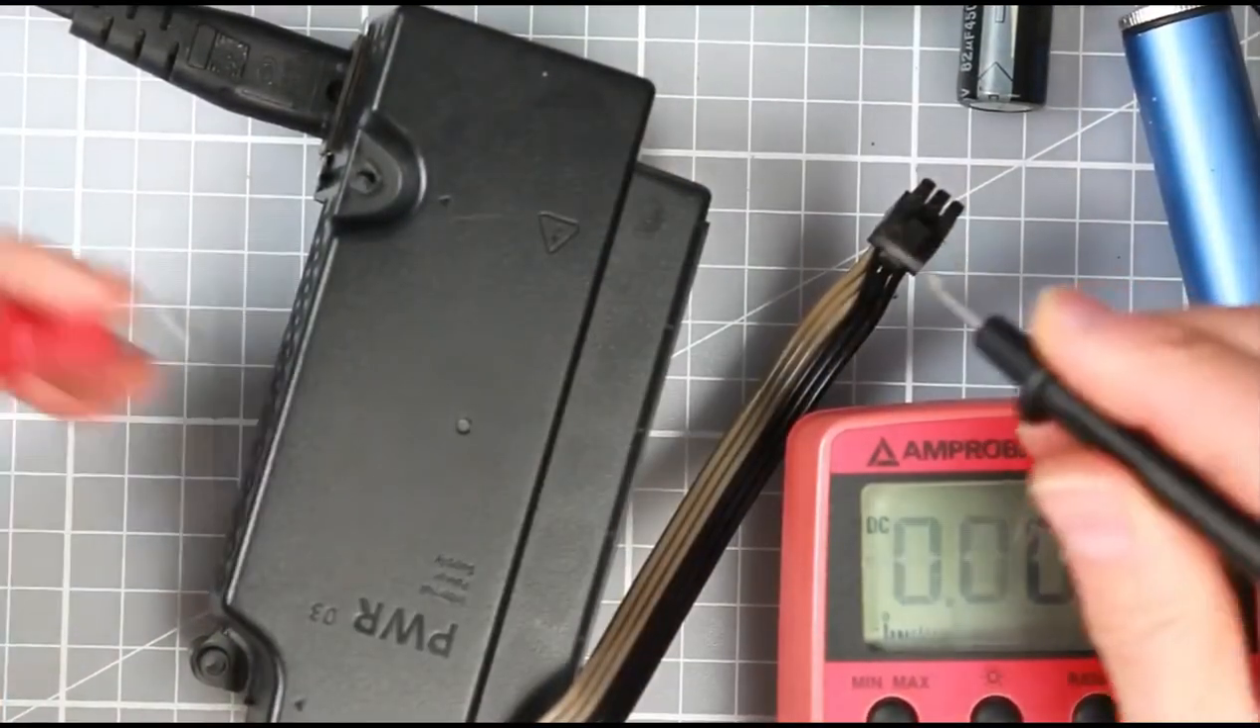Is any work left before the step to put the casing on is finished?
No.